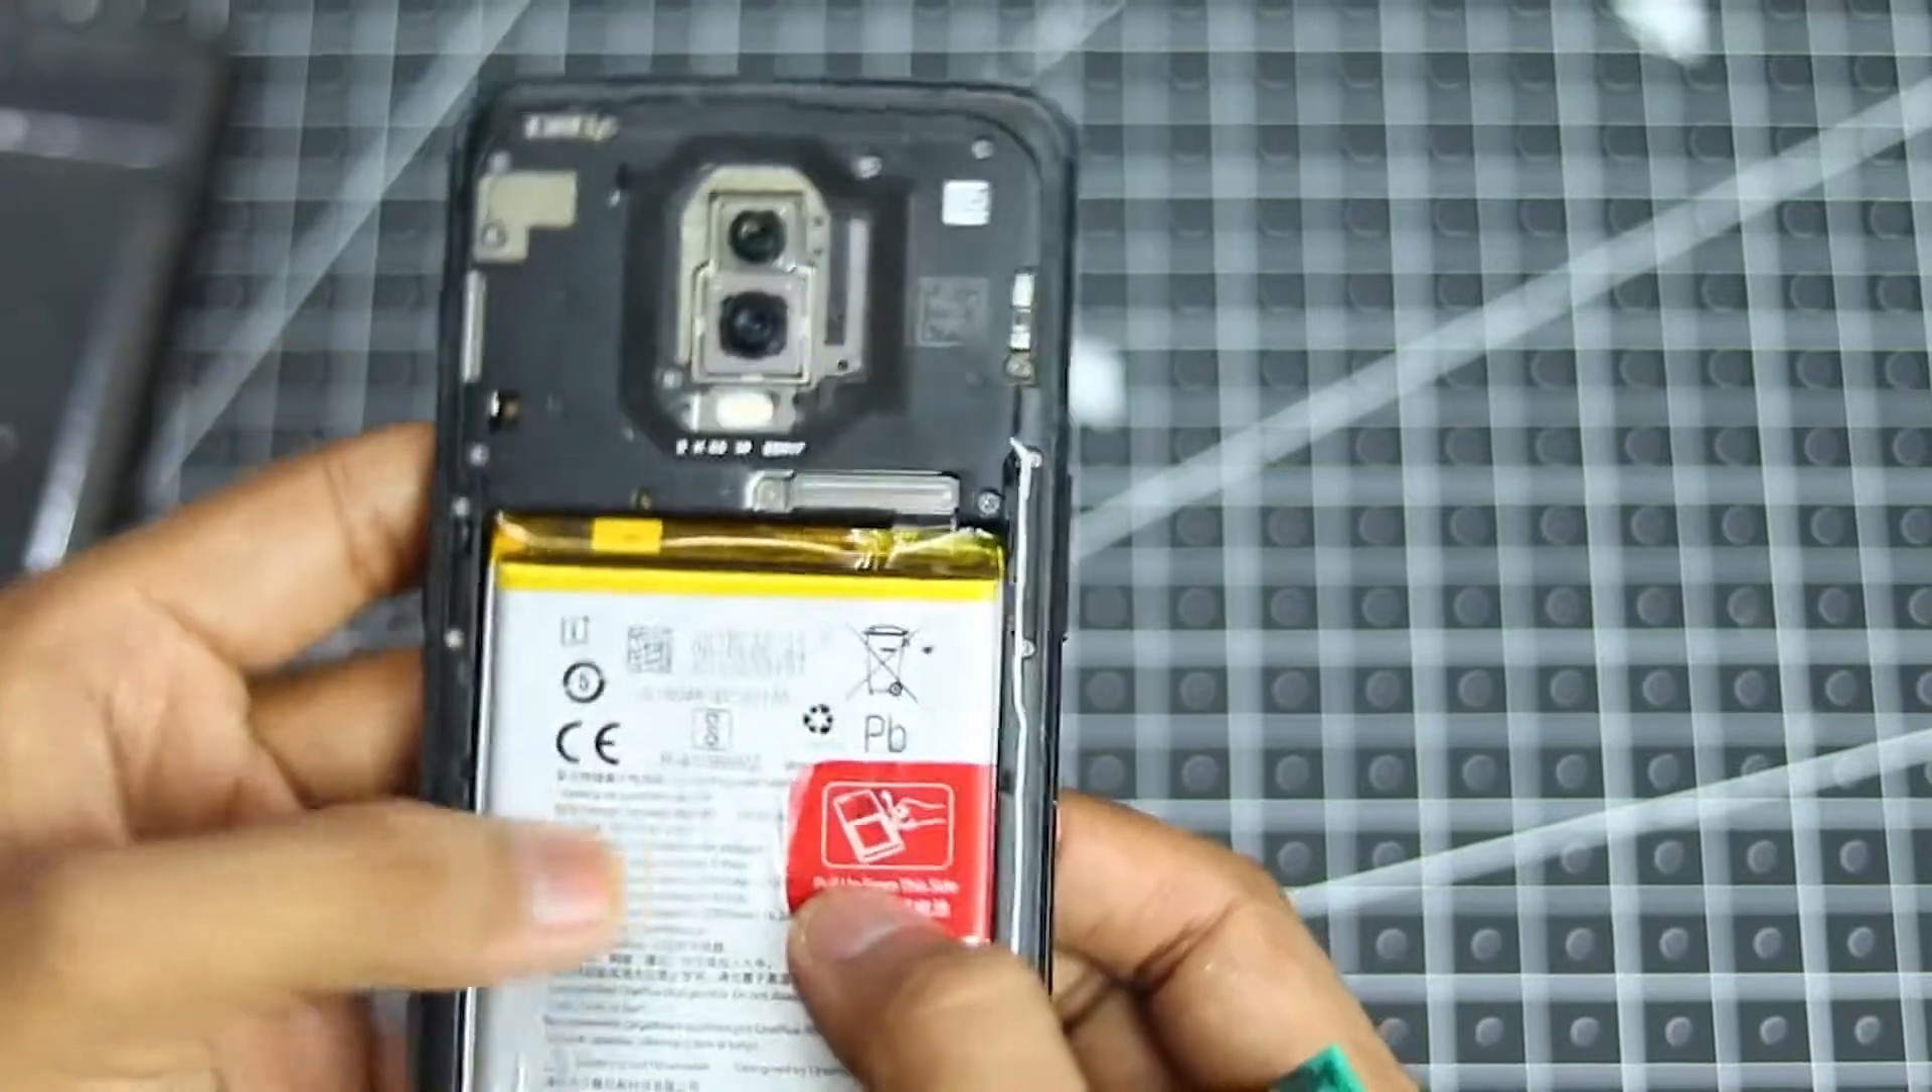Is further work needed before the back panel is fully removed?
No.